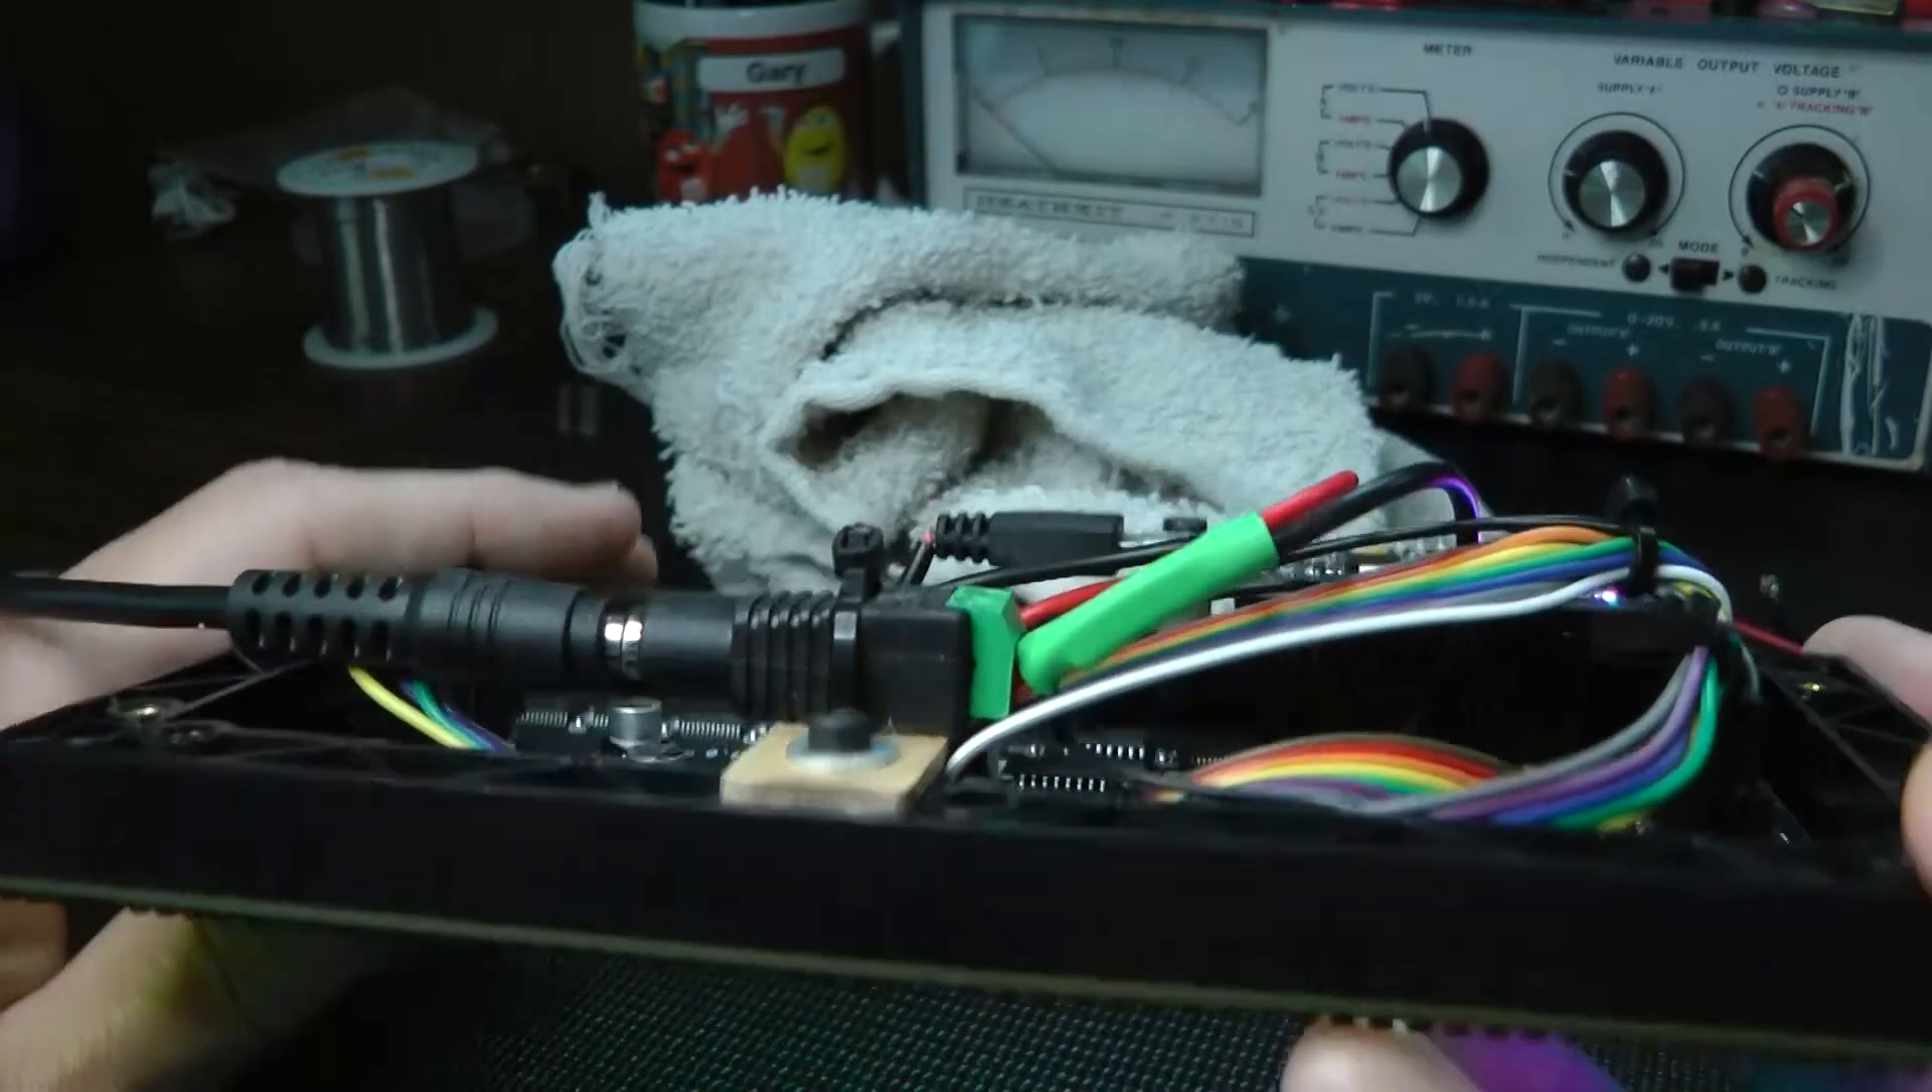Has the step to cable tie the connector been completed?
Yes.